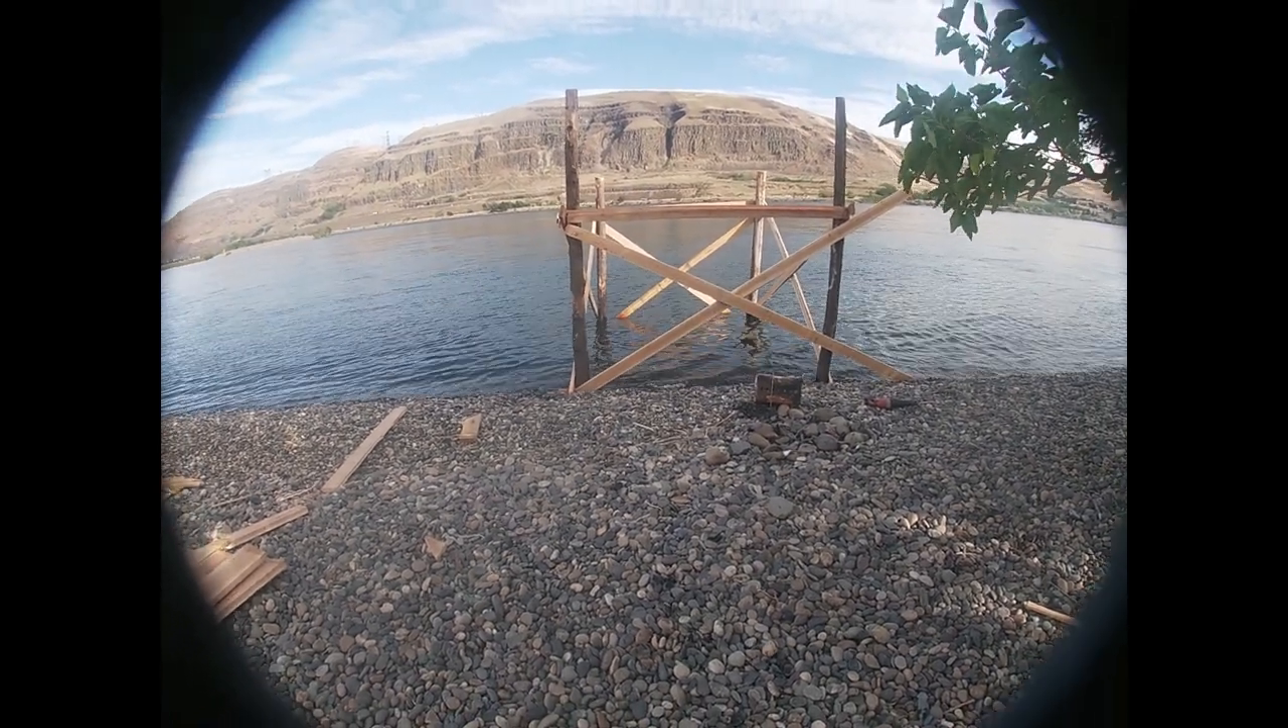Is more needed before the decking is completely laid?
Yes.